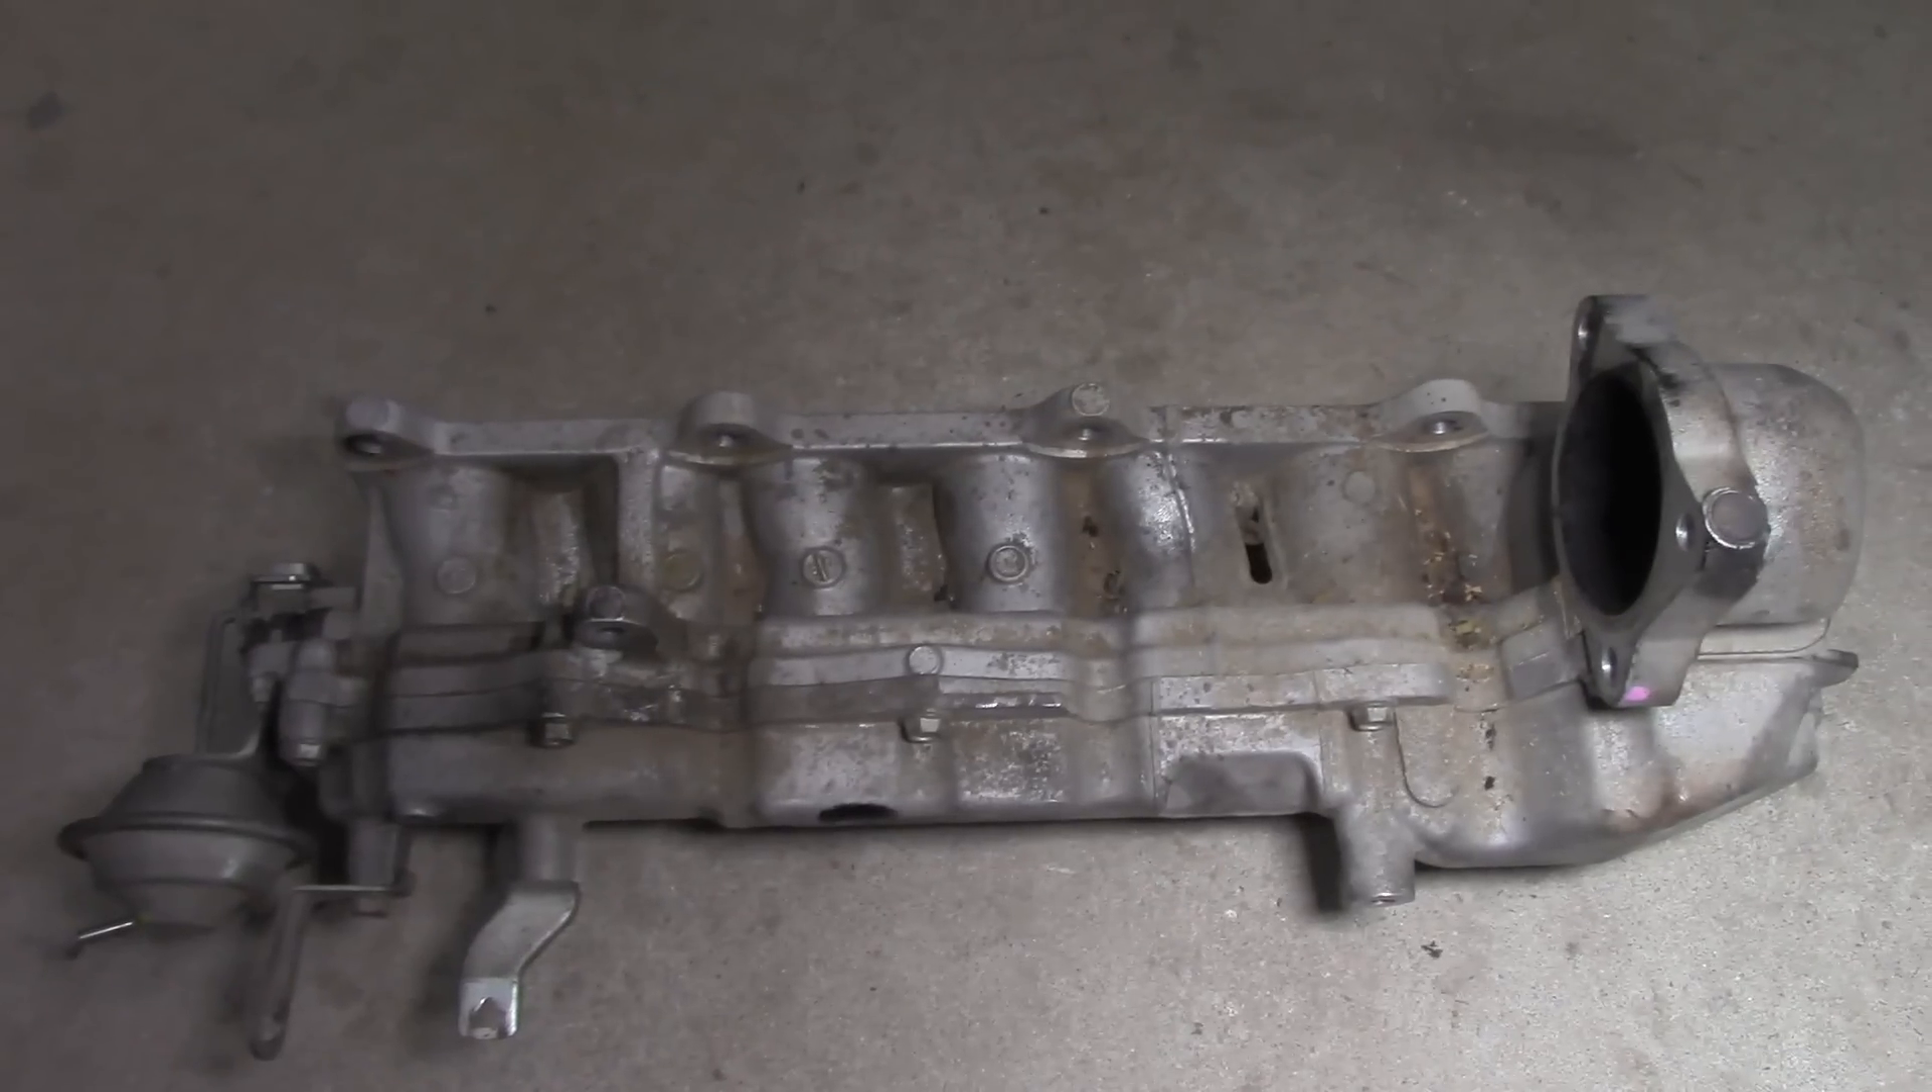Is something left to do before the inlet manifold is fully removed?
No.